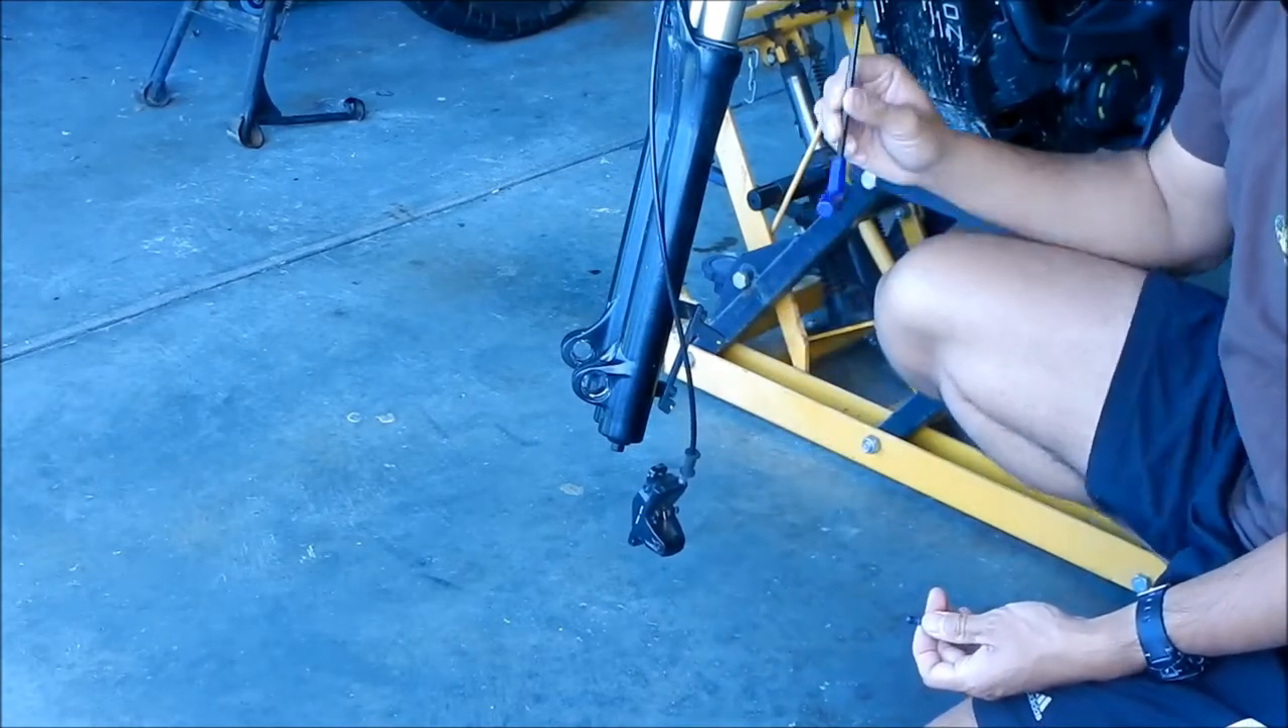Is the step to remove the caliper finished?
Yes.